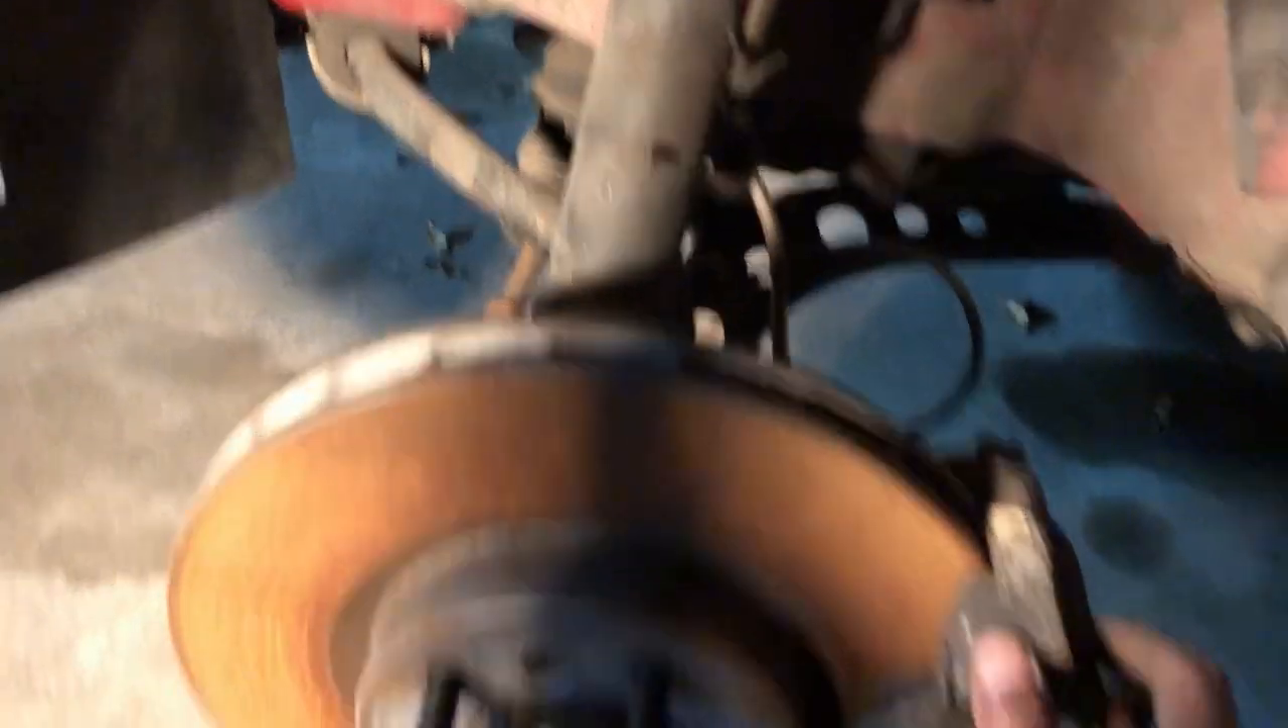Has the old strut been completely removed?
No.